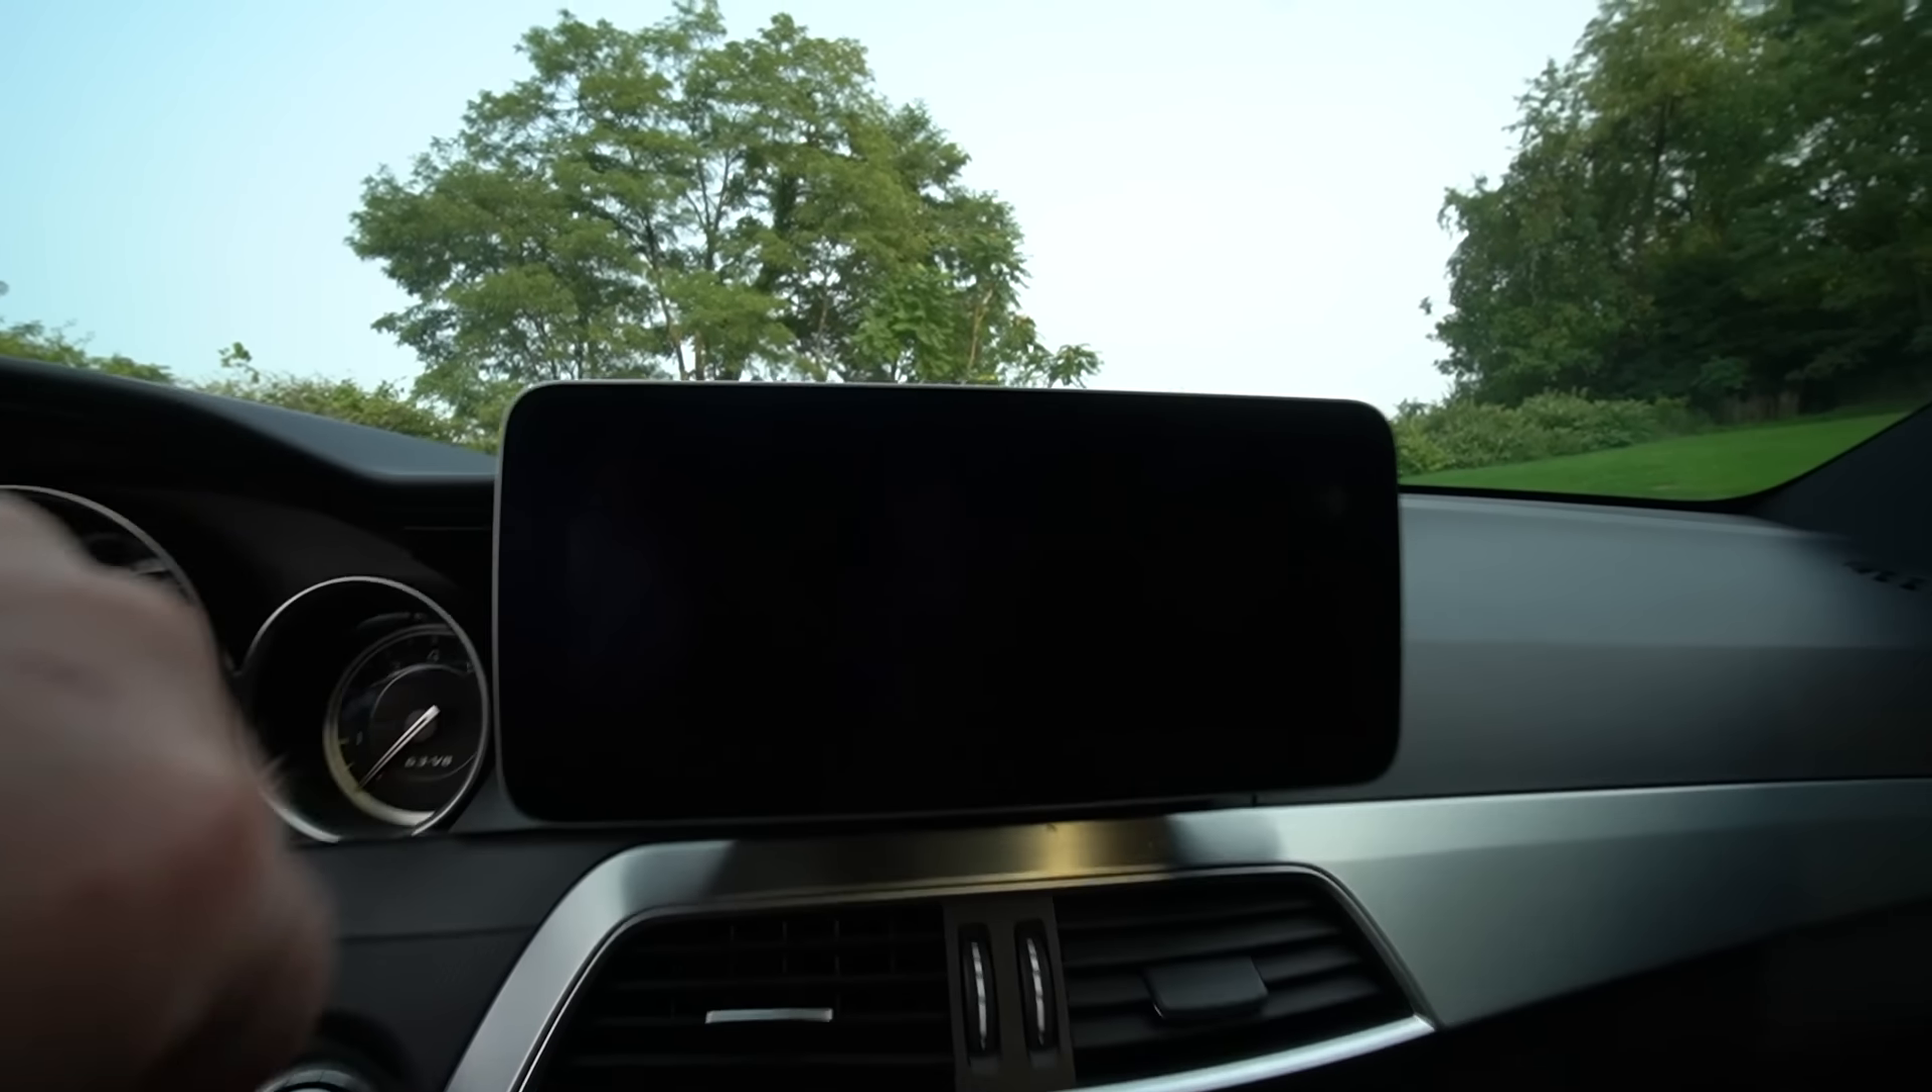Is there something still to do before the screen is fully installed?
No.